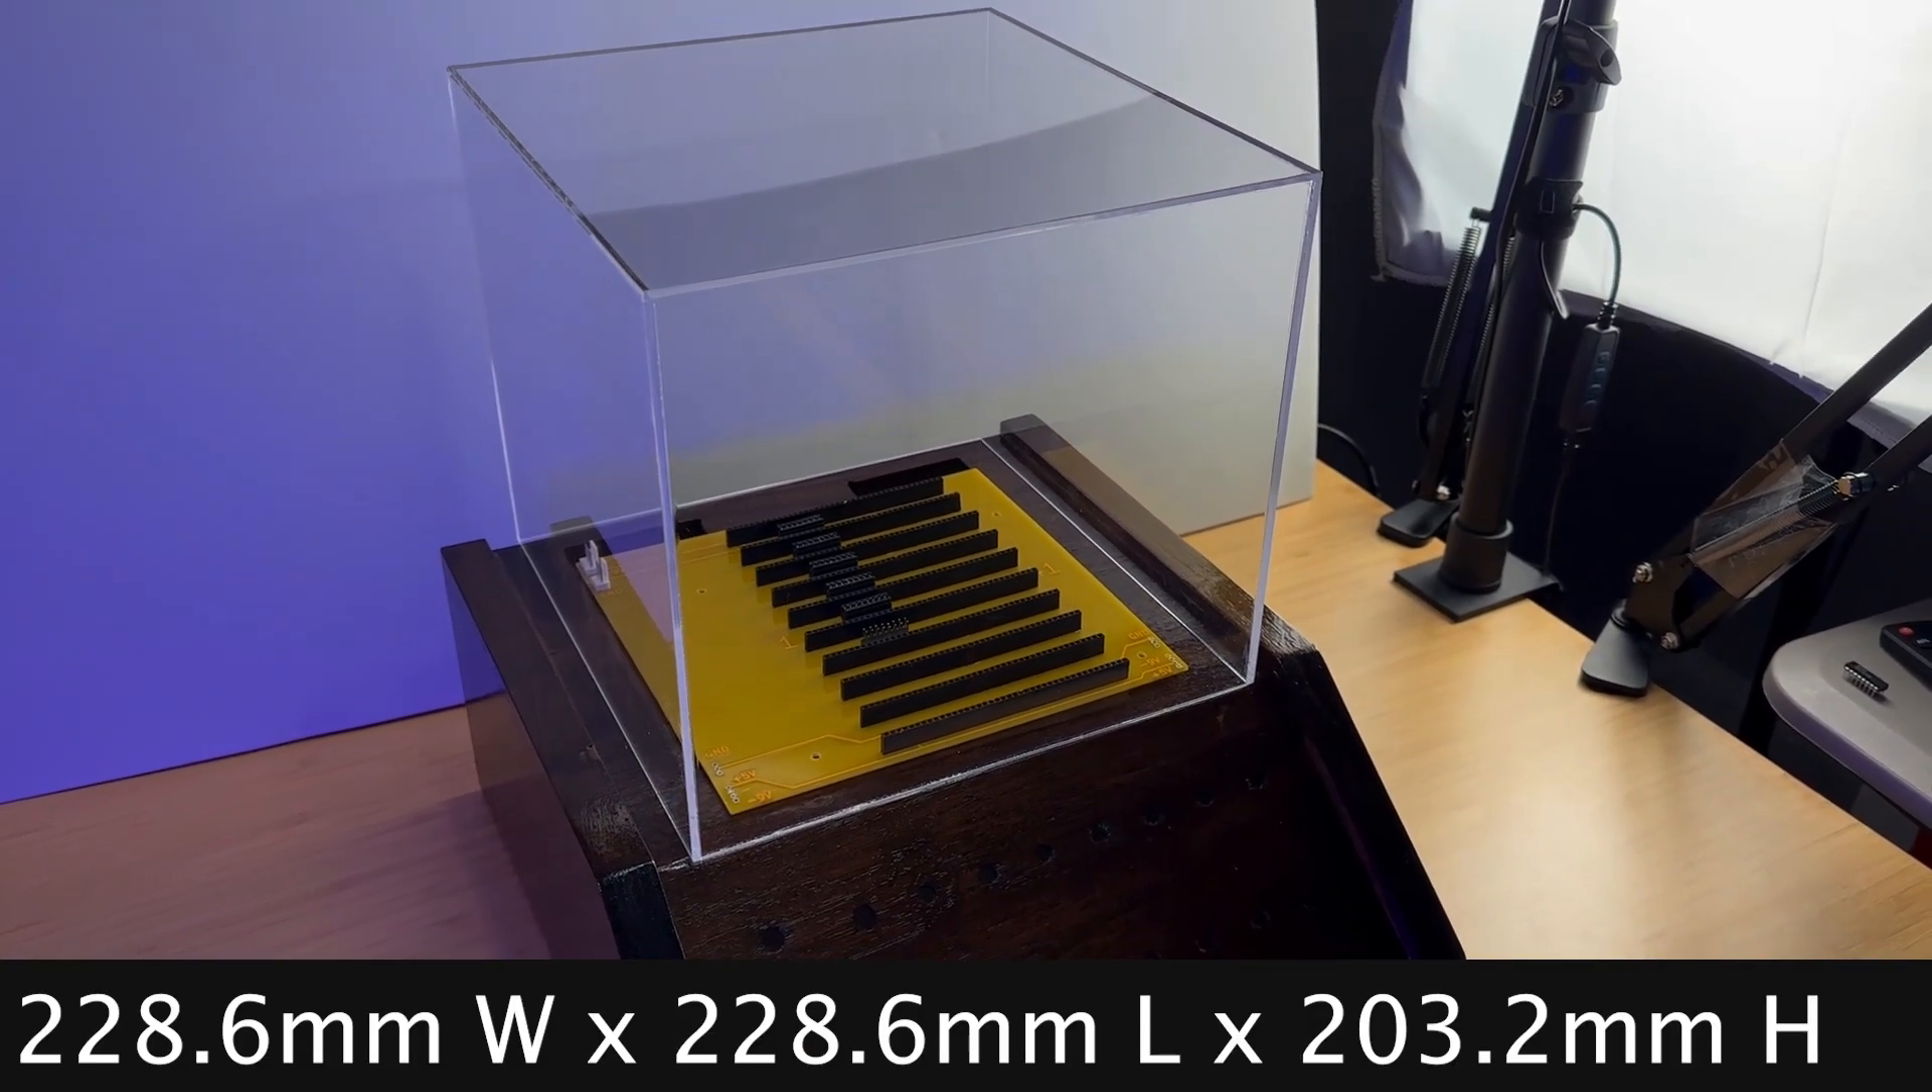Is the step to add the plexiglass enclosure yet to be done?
No.